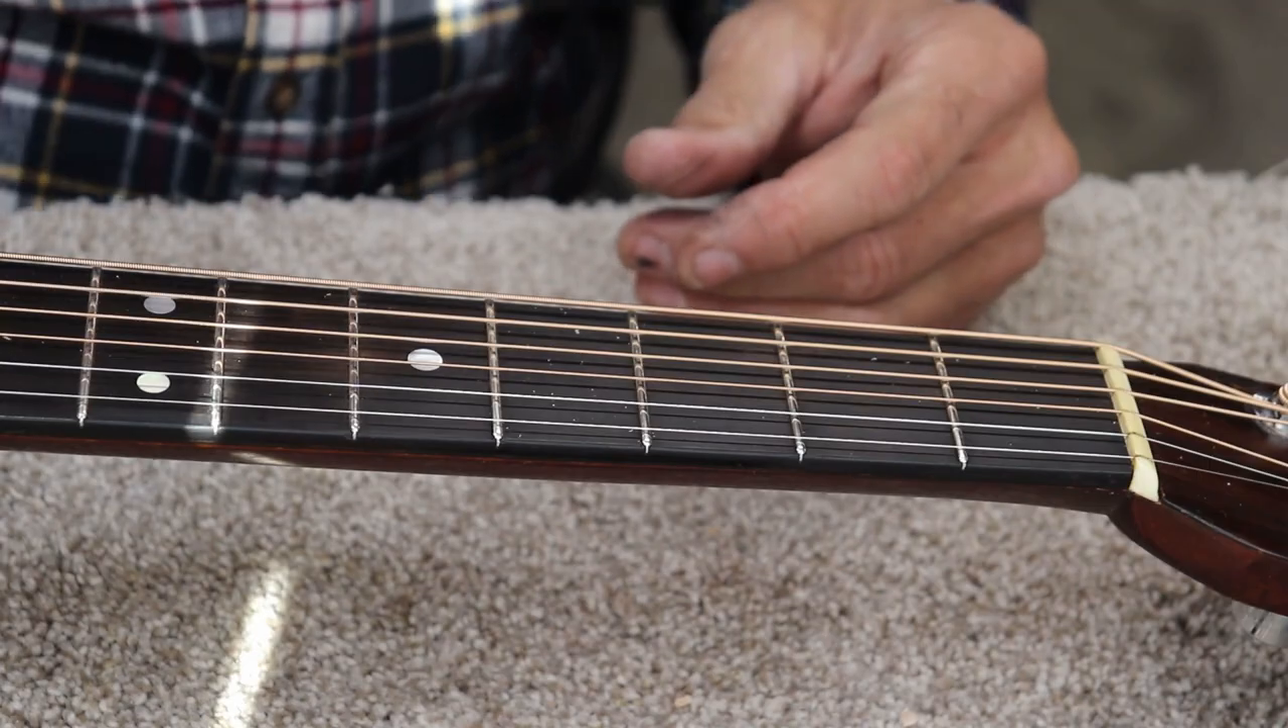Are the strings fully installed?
Yes.